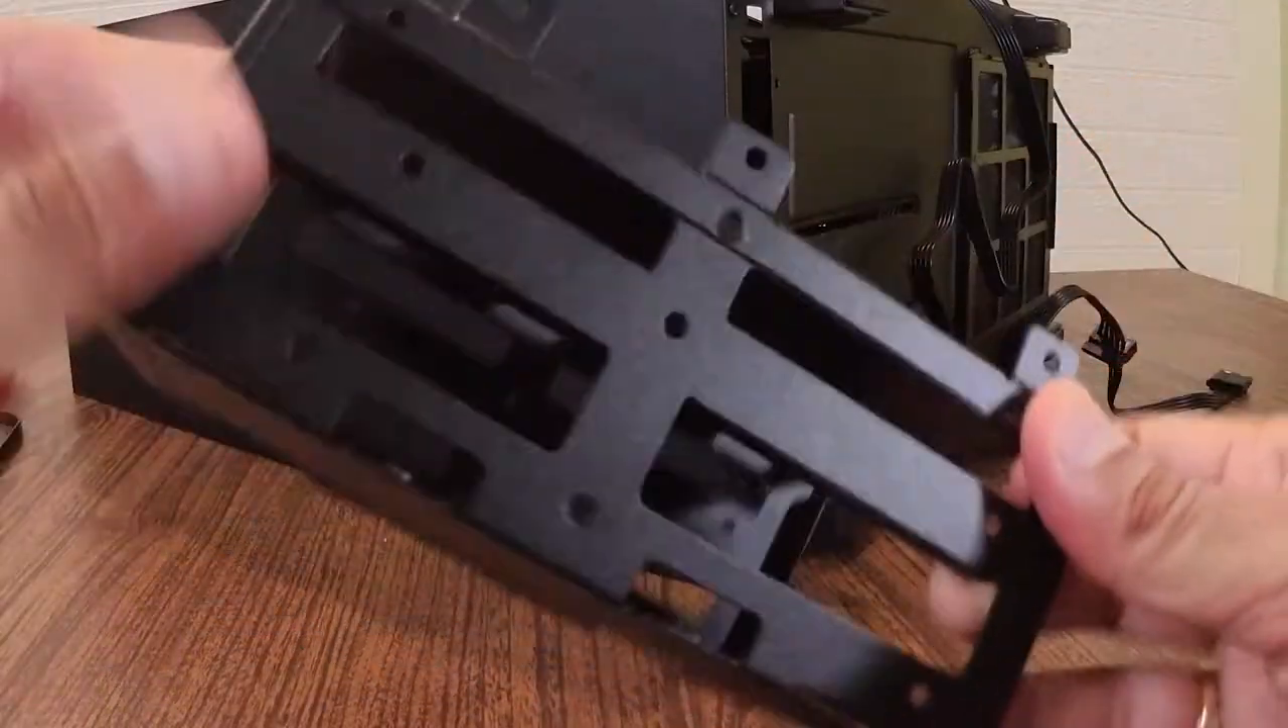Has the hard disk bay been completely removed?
Yes.